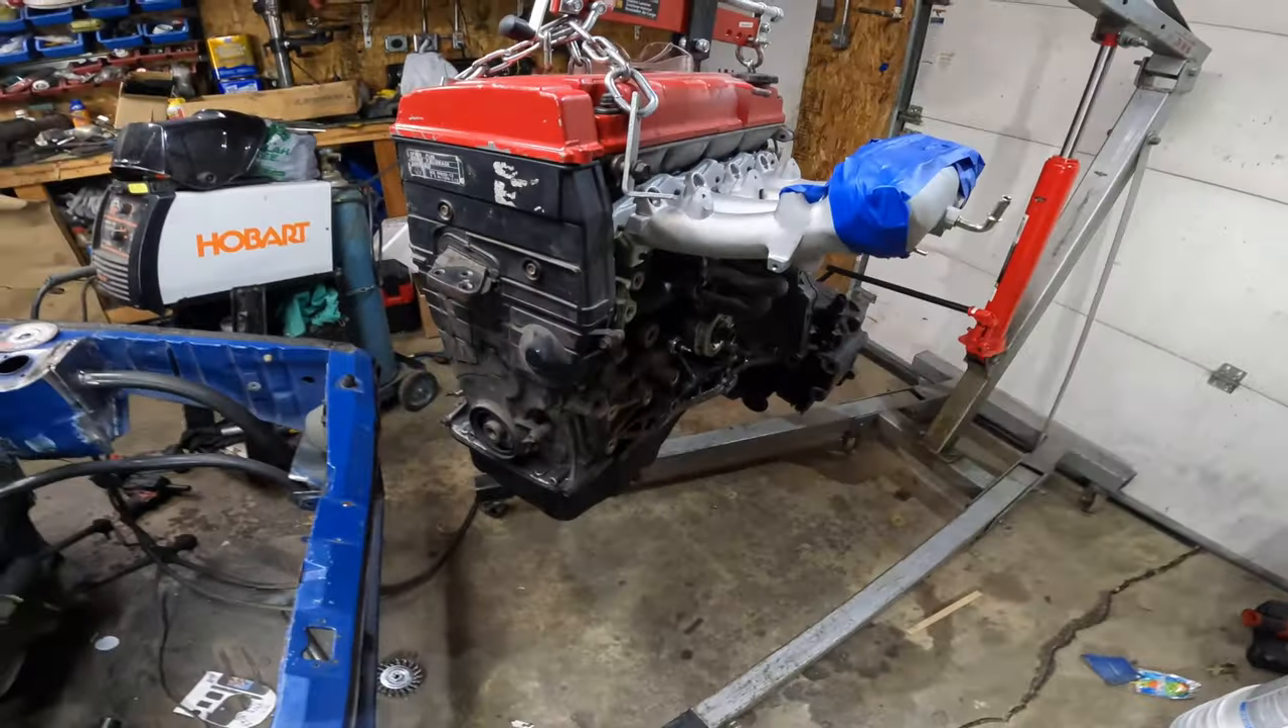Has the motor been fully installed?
No.